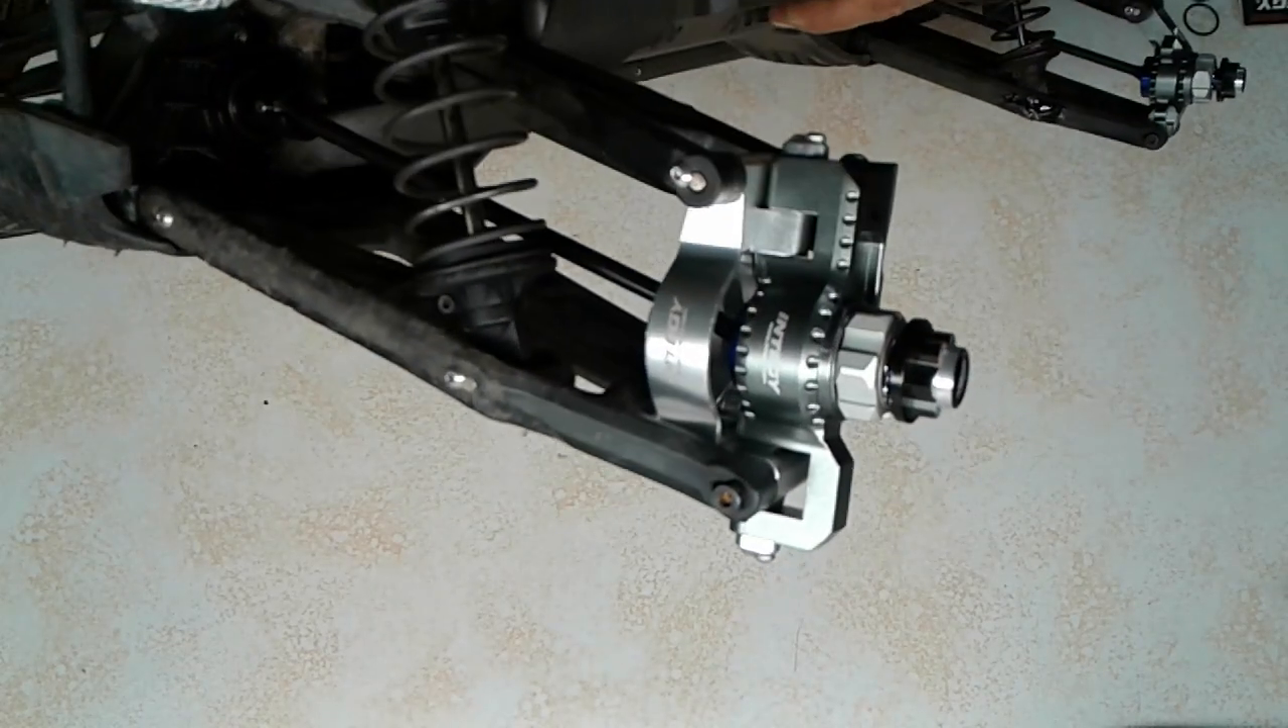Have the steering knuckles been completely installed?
Yes.